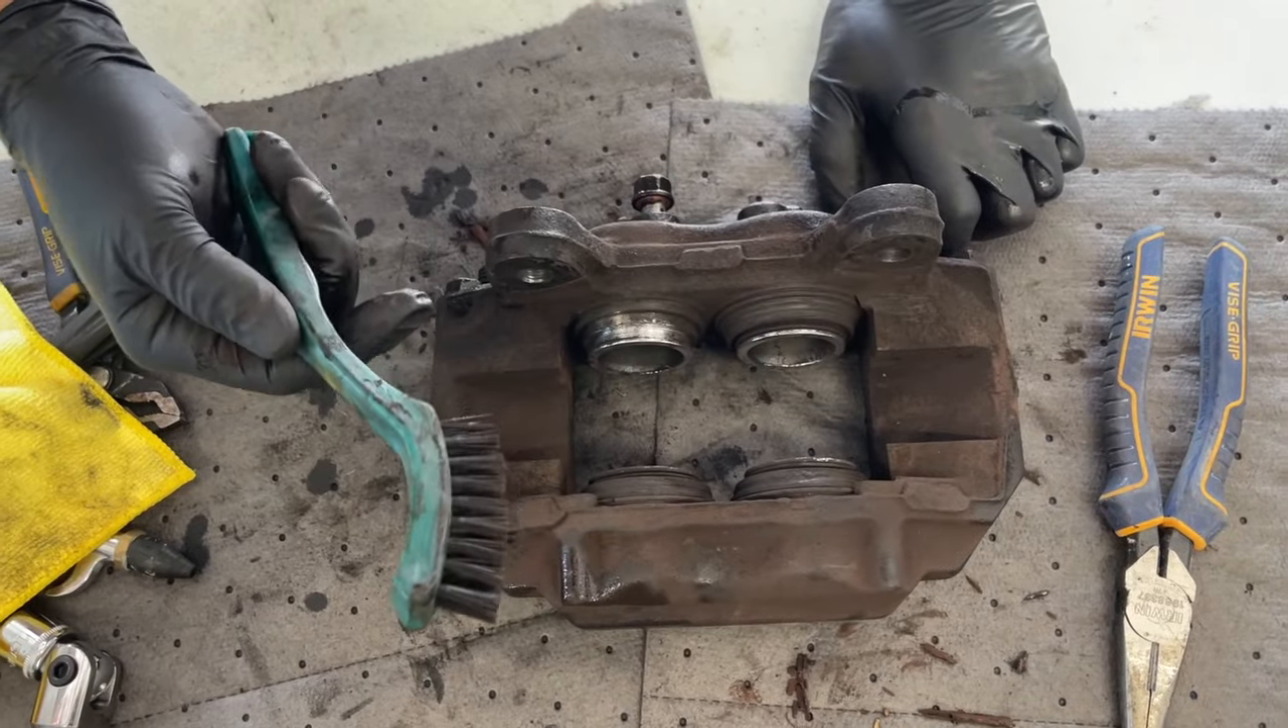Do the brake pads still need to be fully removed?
No.